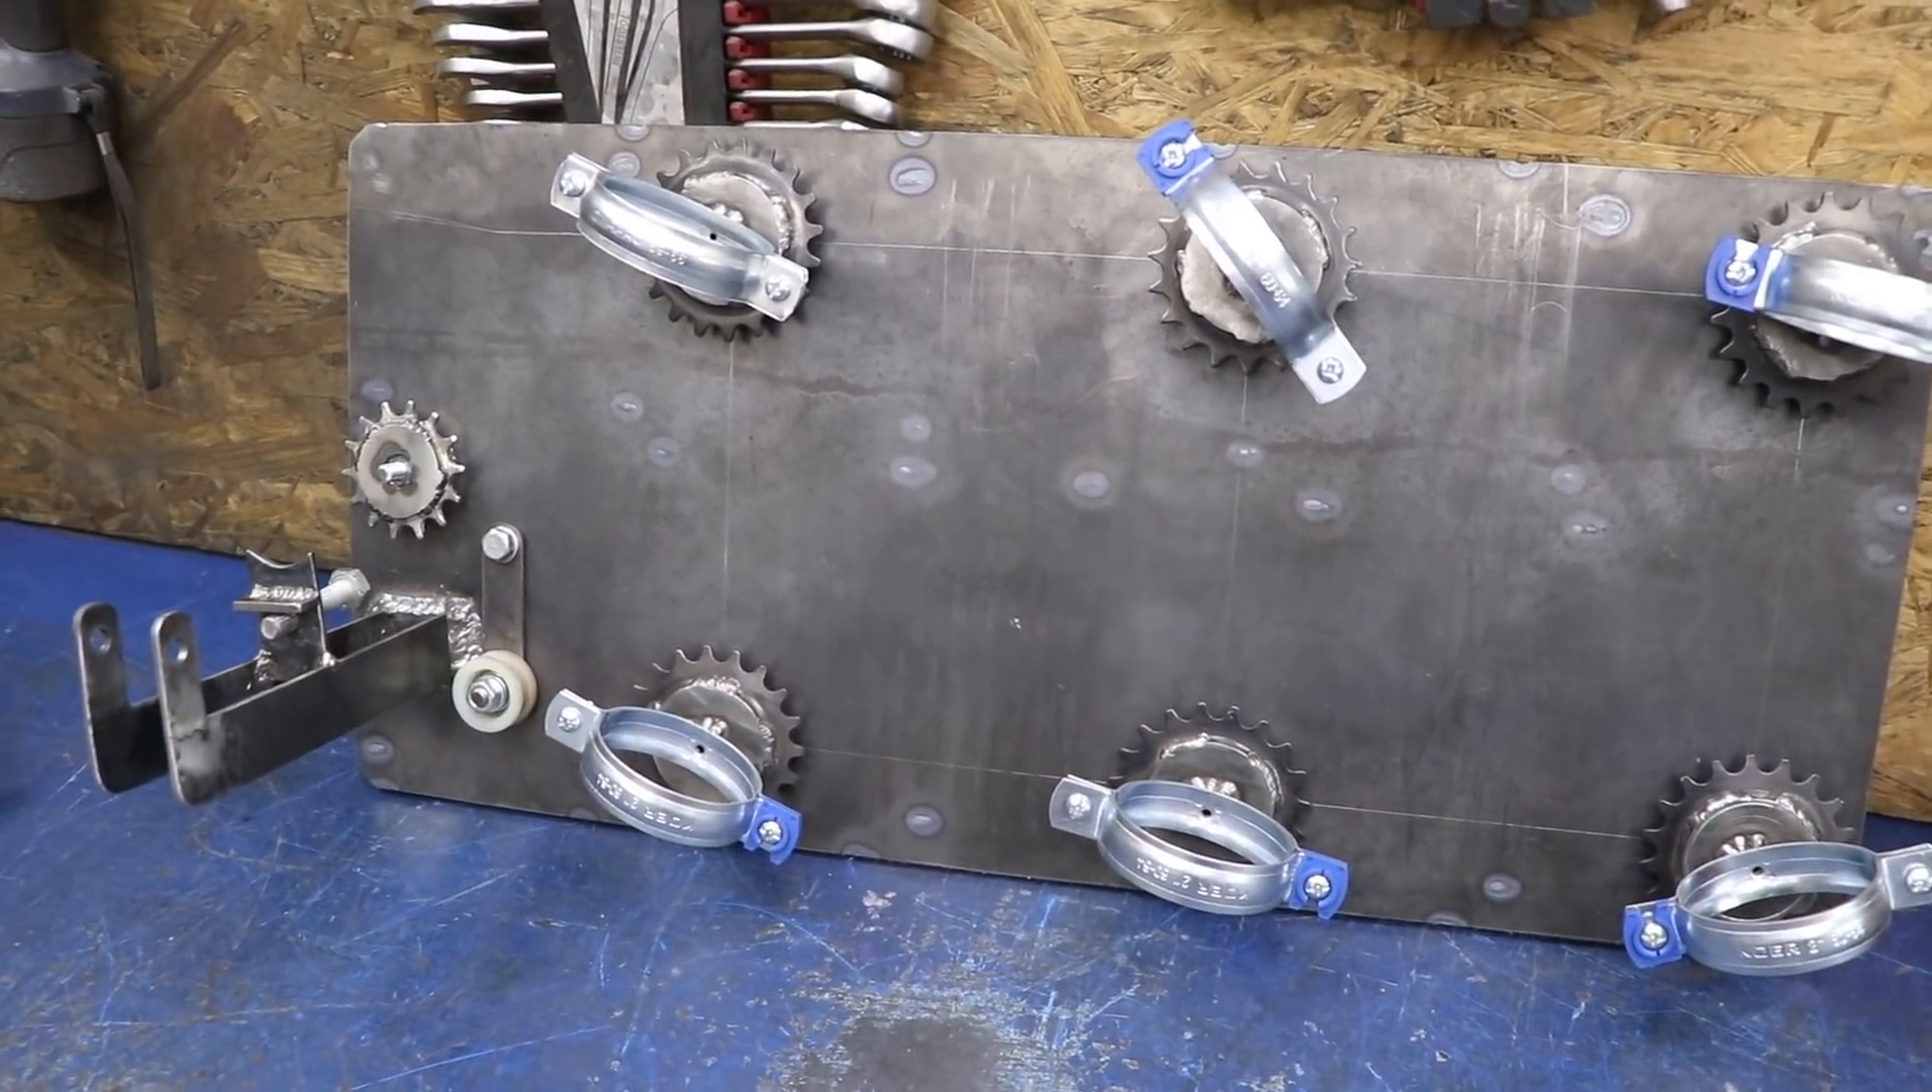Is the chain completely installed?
No.